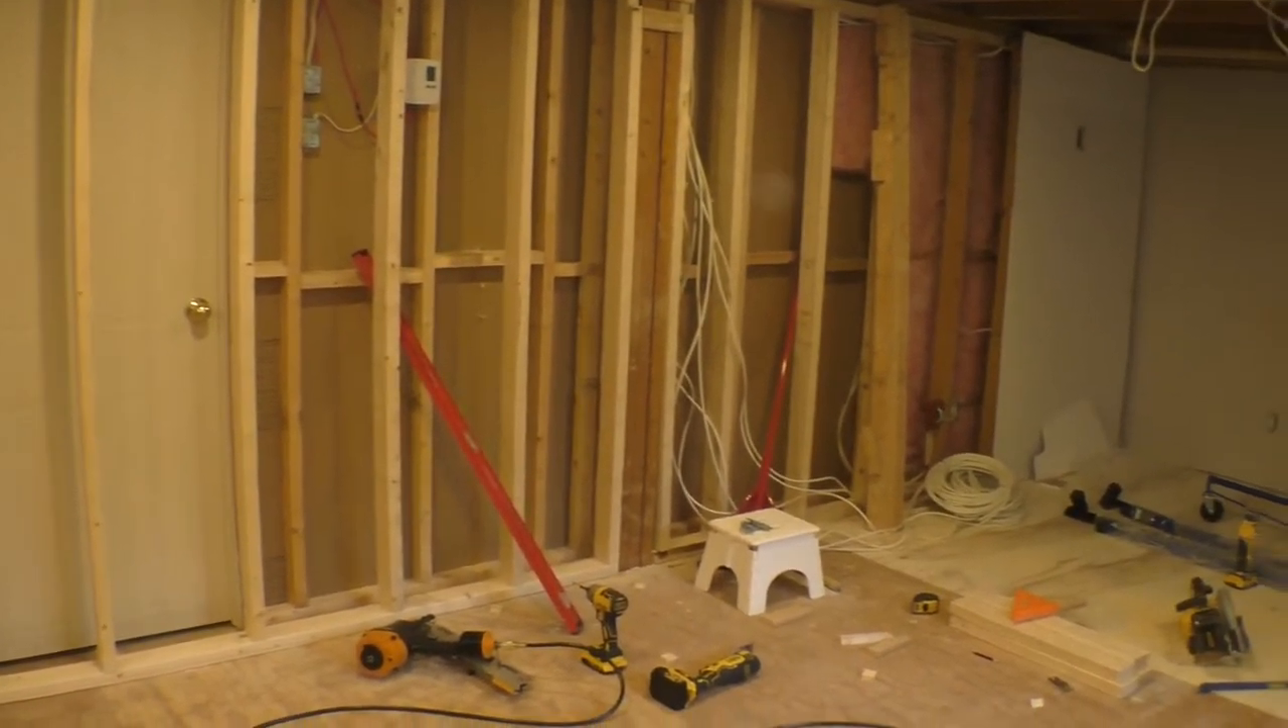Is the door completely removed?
No.